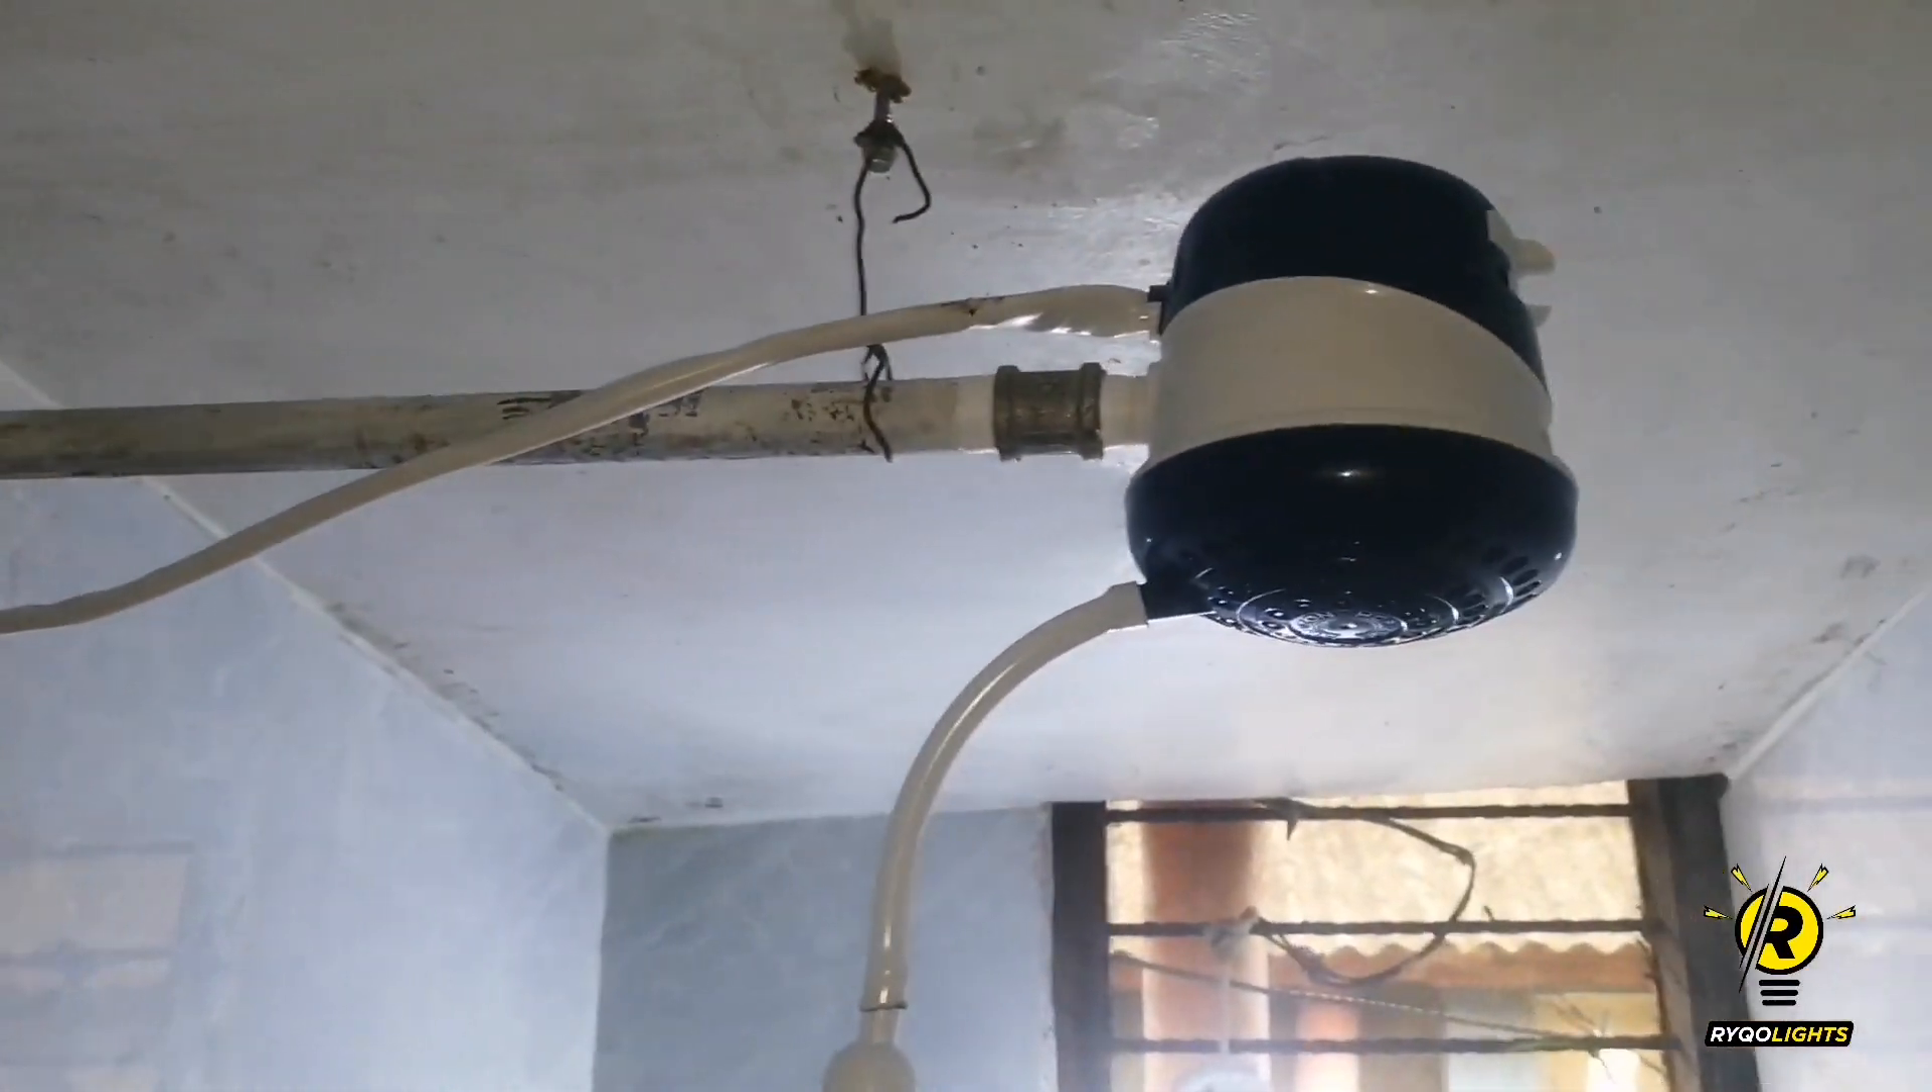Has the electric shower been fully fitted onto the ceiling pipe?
Yes.